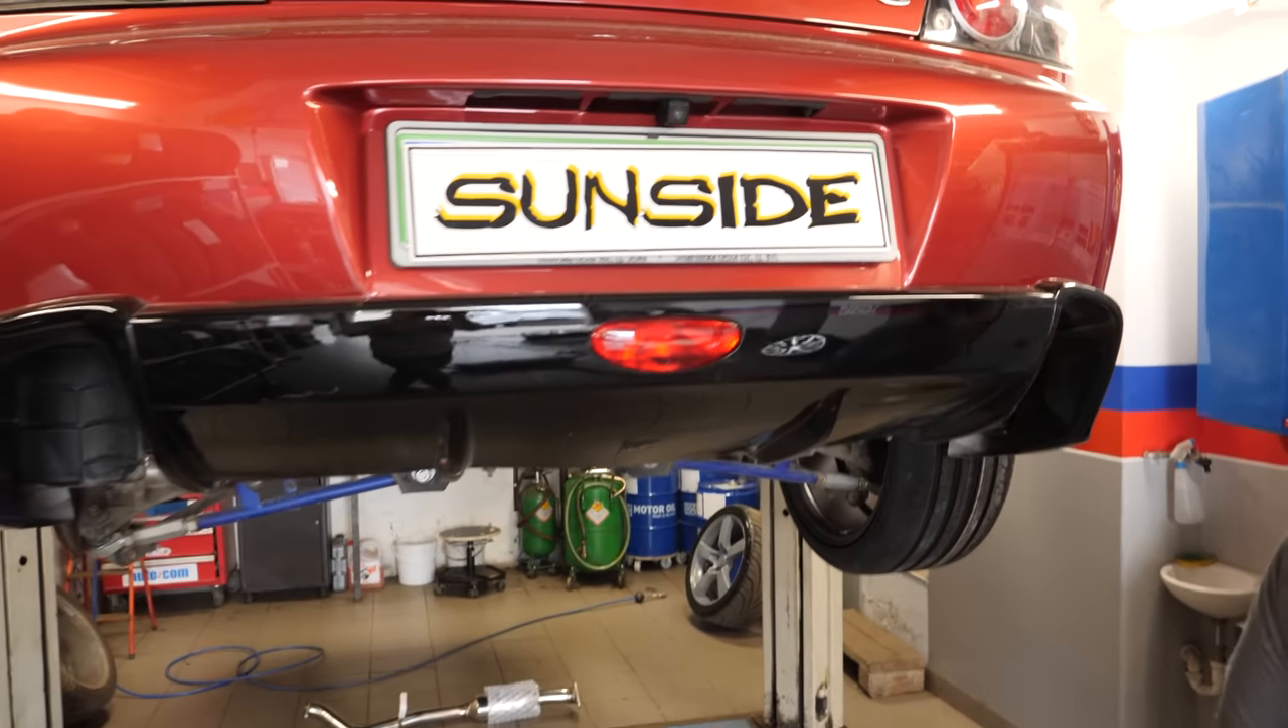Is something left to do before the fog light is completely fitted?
No.